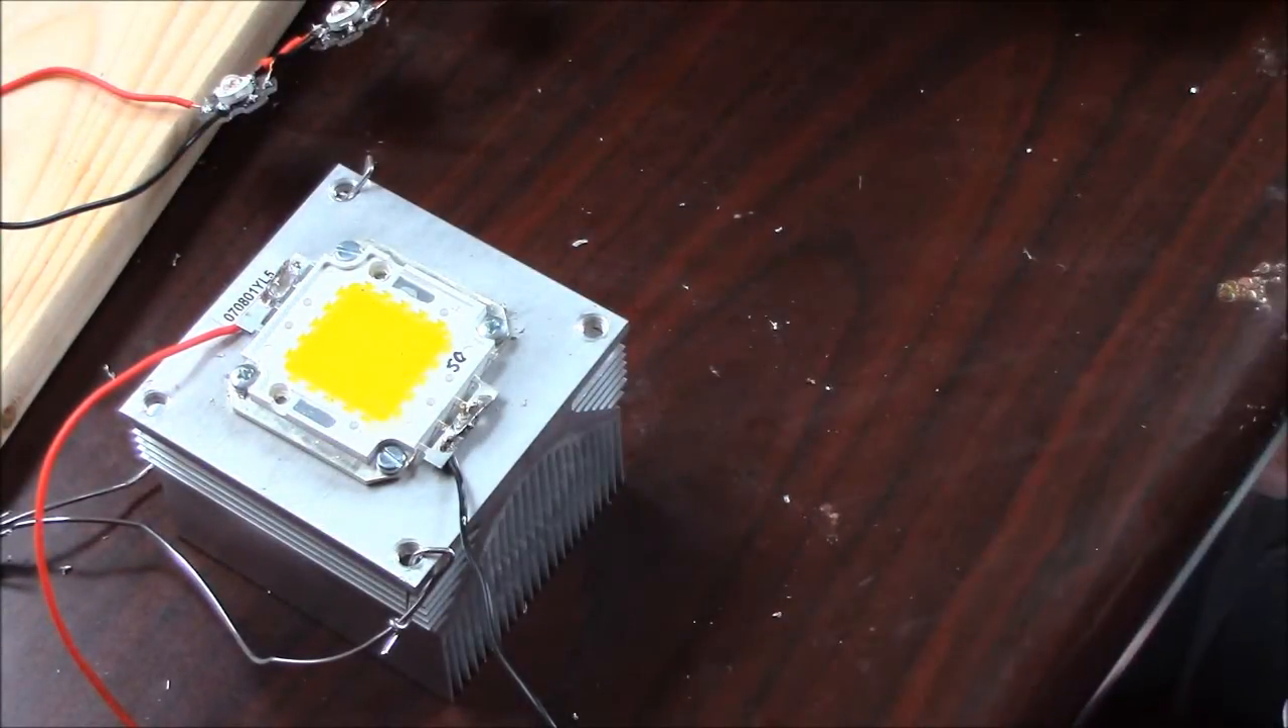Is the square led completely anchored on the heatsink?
Yes.